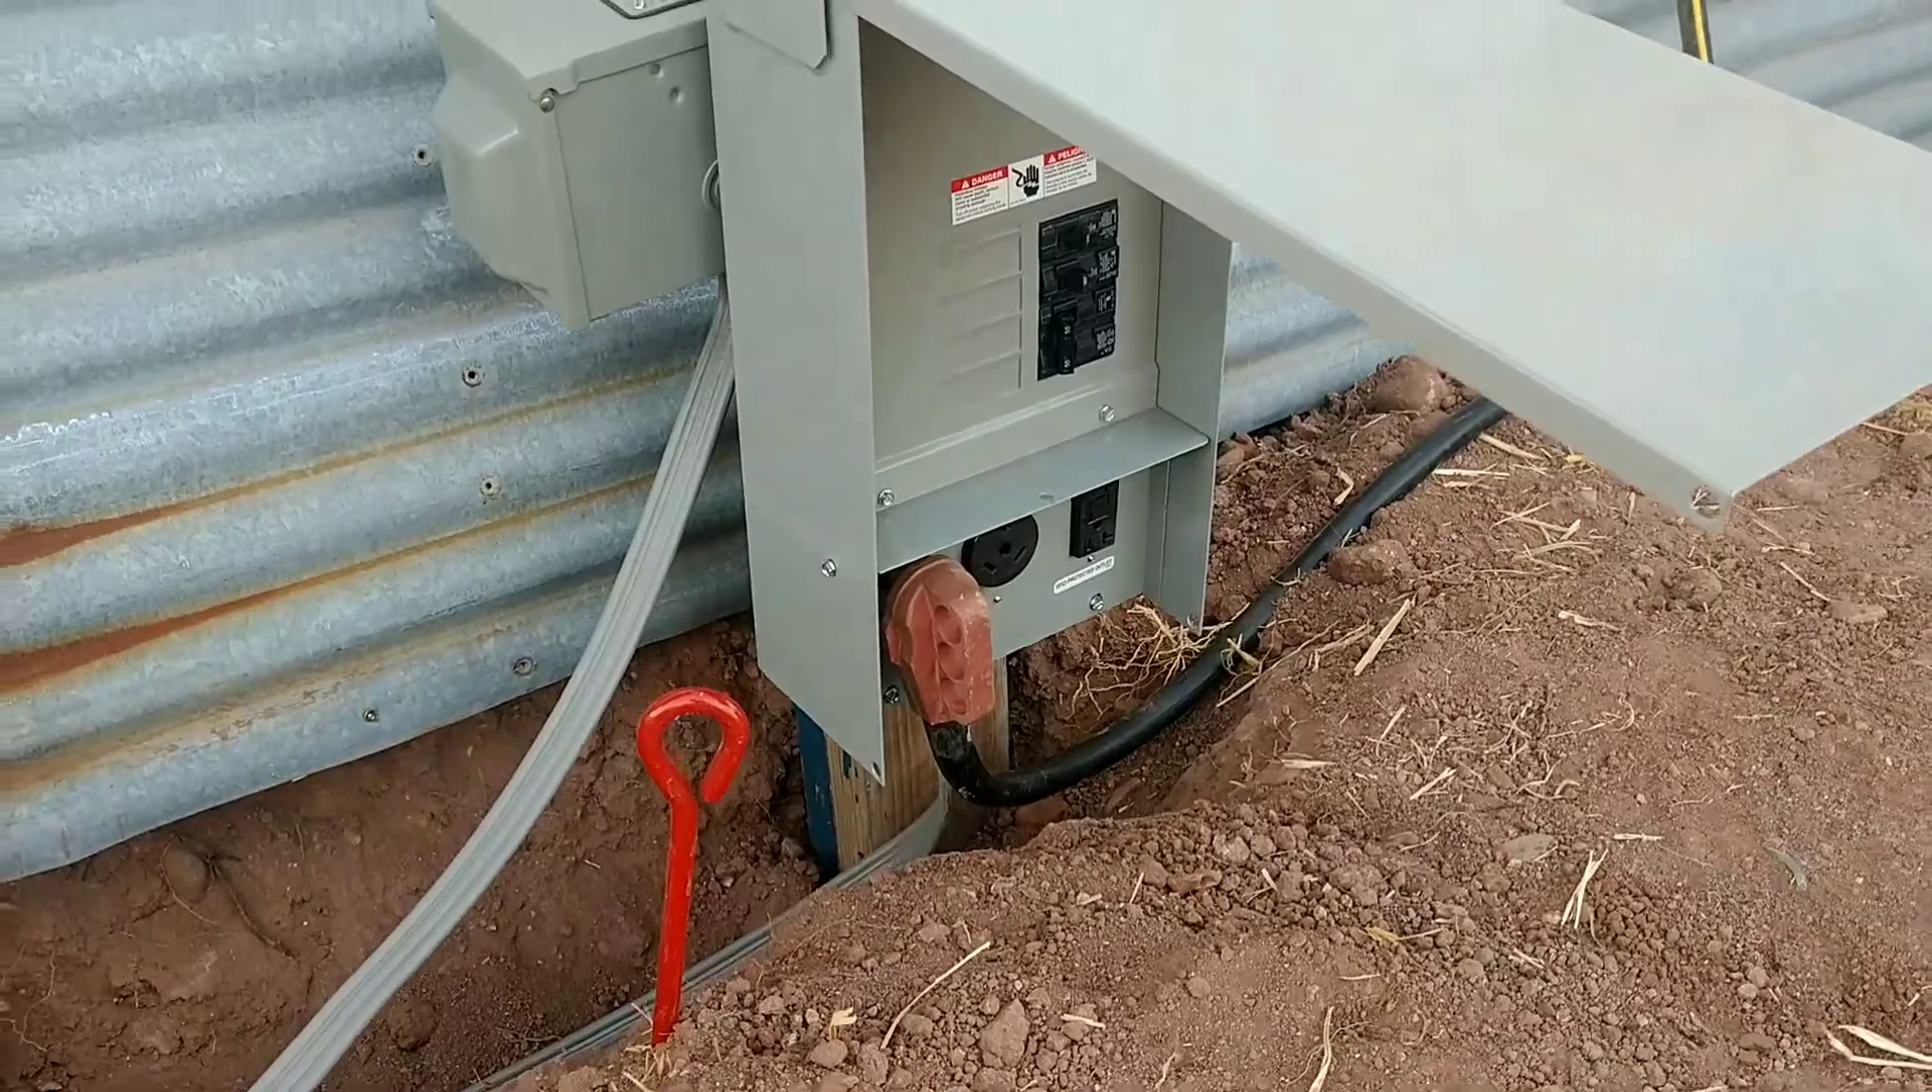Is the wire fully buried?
No.